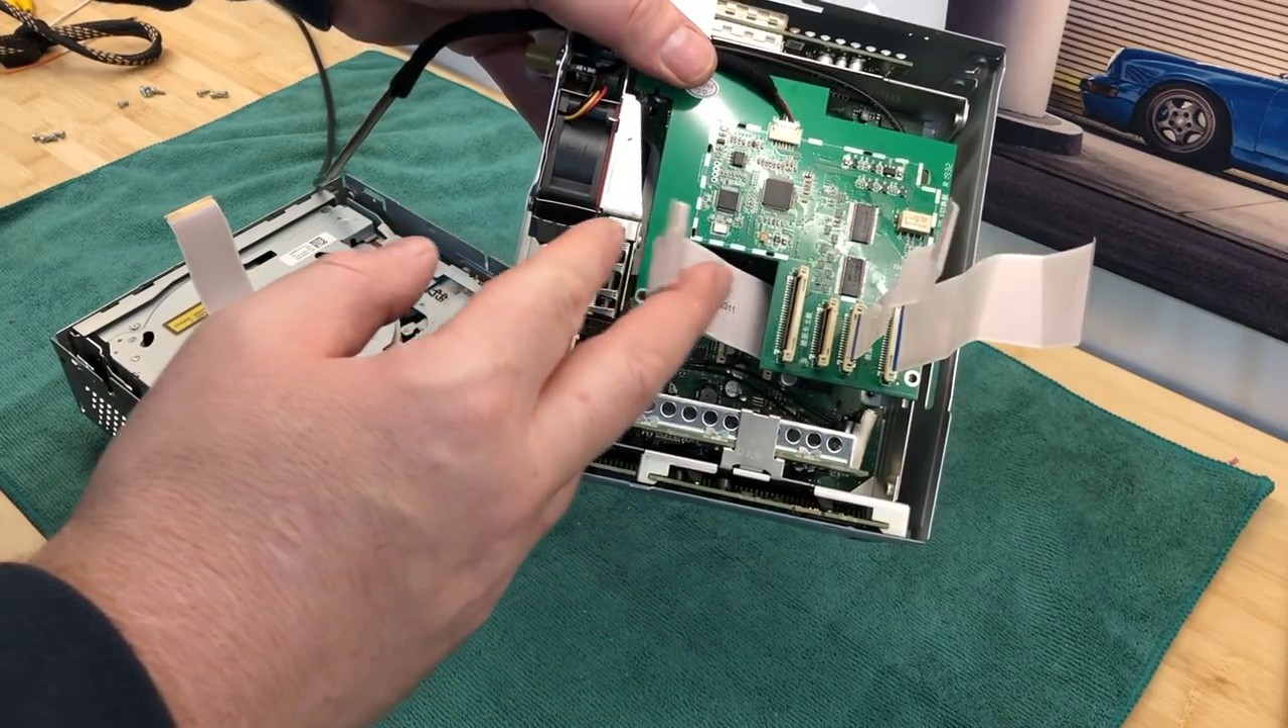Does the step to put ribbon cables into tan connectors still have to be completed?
Yes.